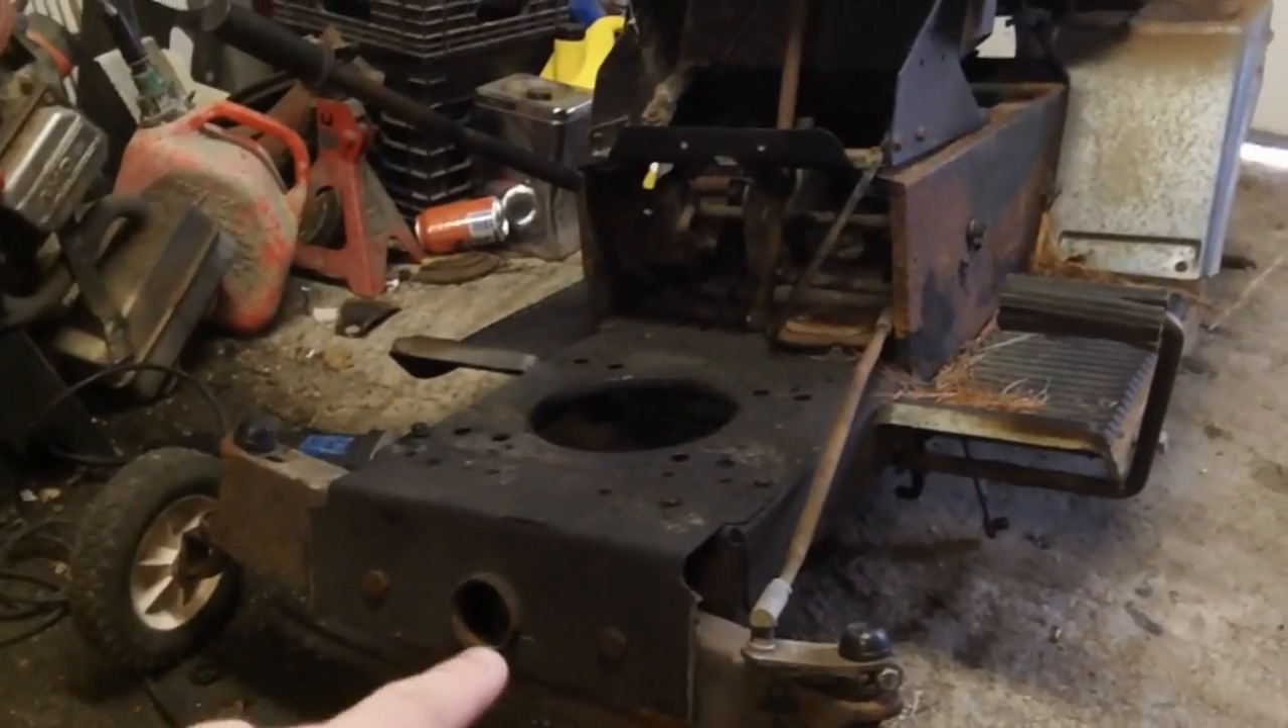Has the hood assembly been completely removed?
Yes.